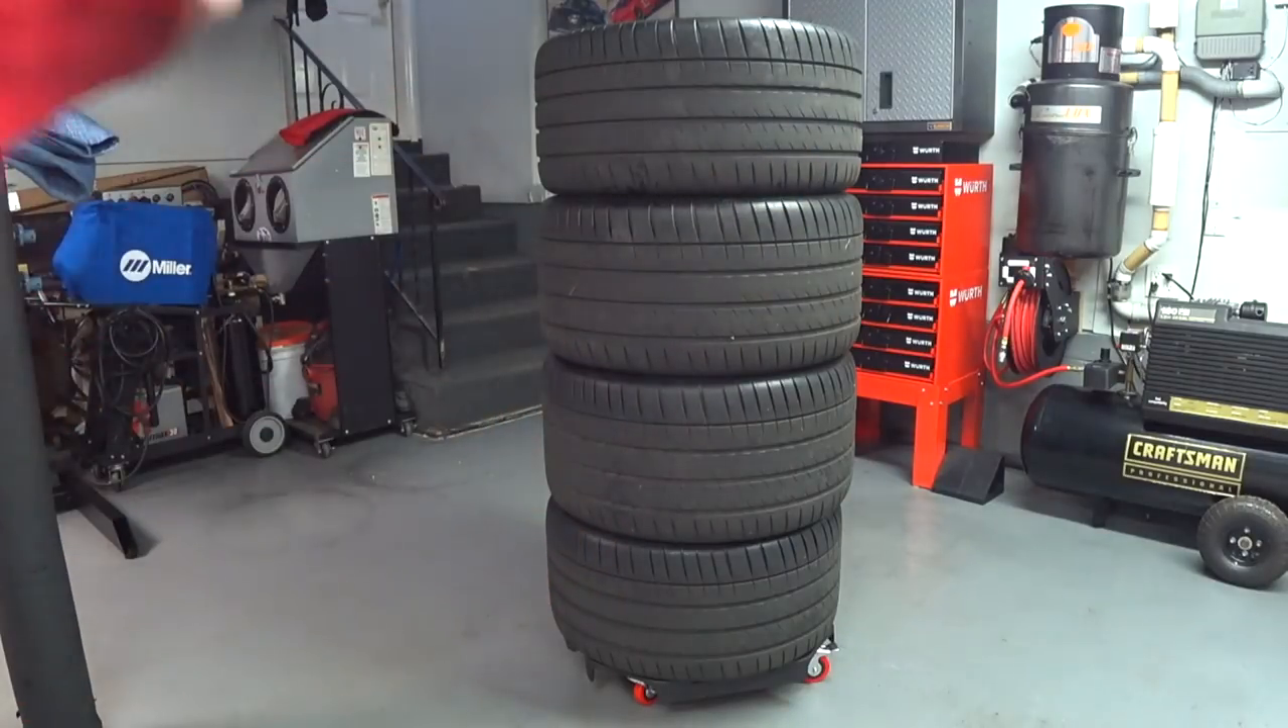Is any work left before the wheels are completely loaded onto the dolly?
No.